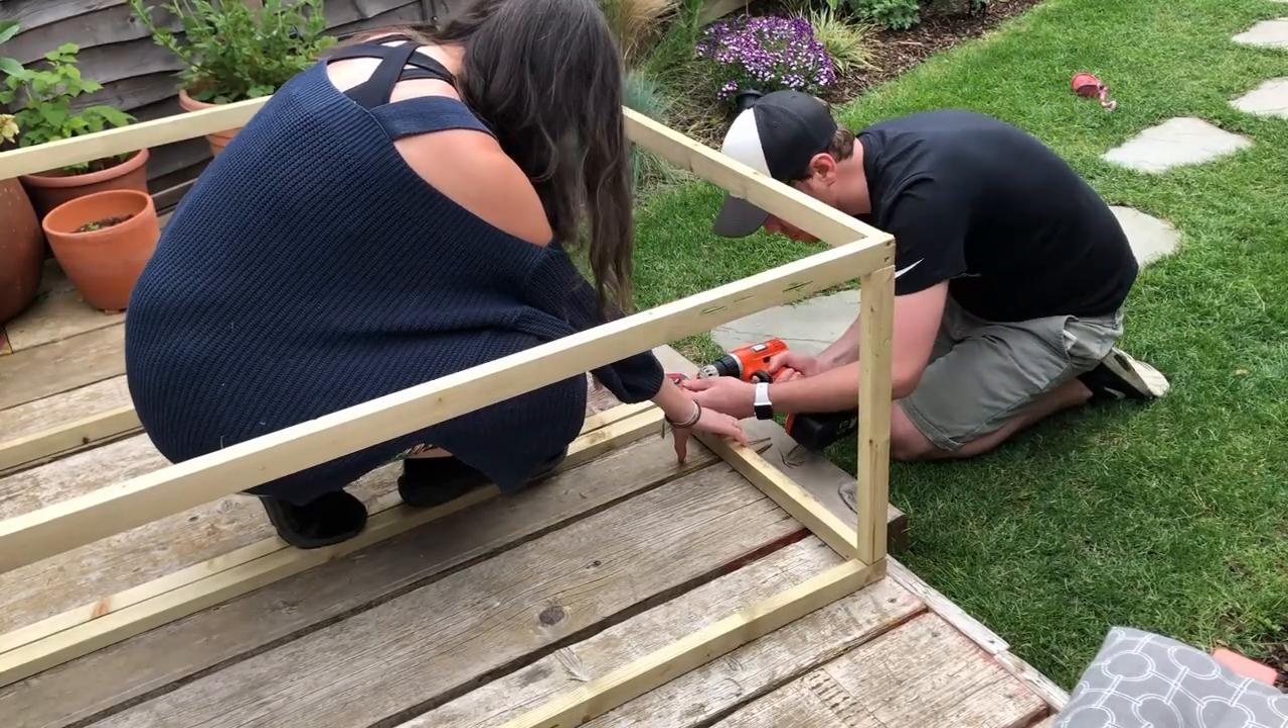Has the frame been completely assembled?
No.